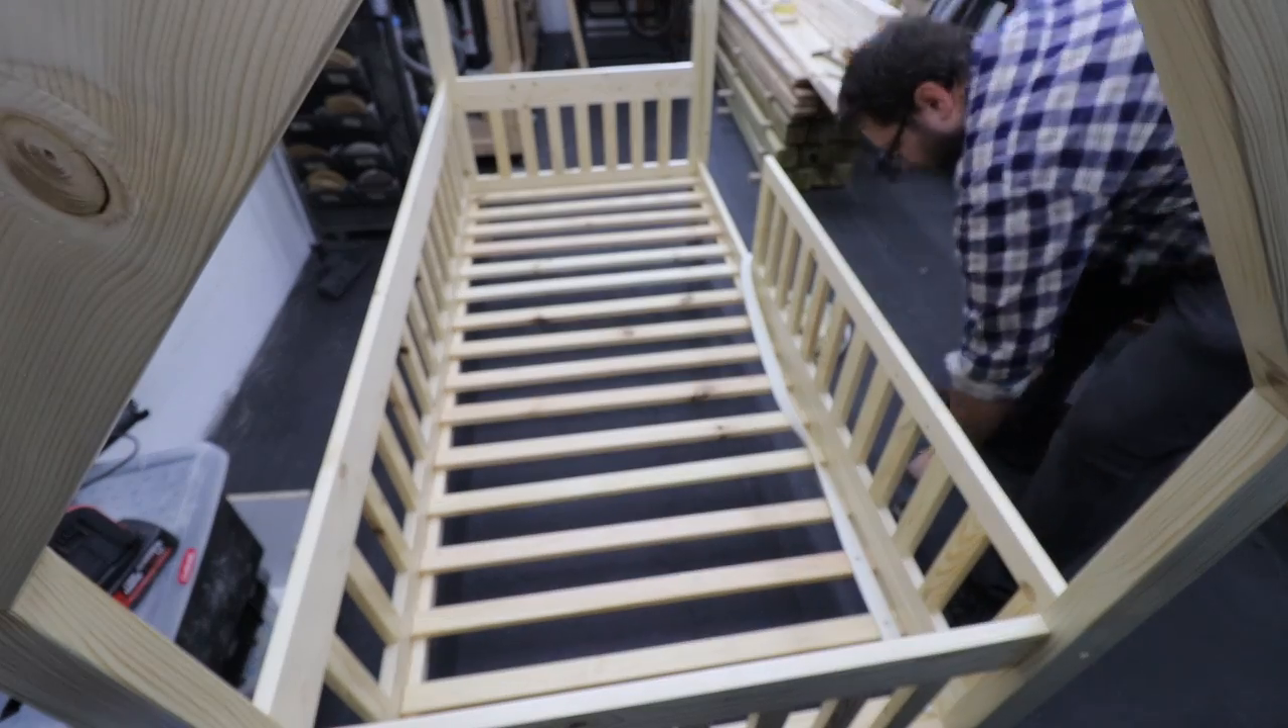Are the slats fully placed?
Yes.